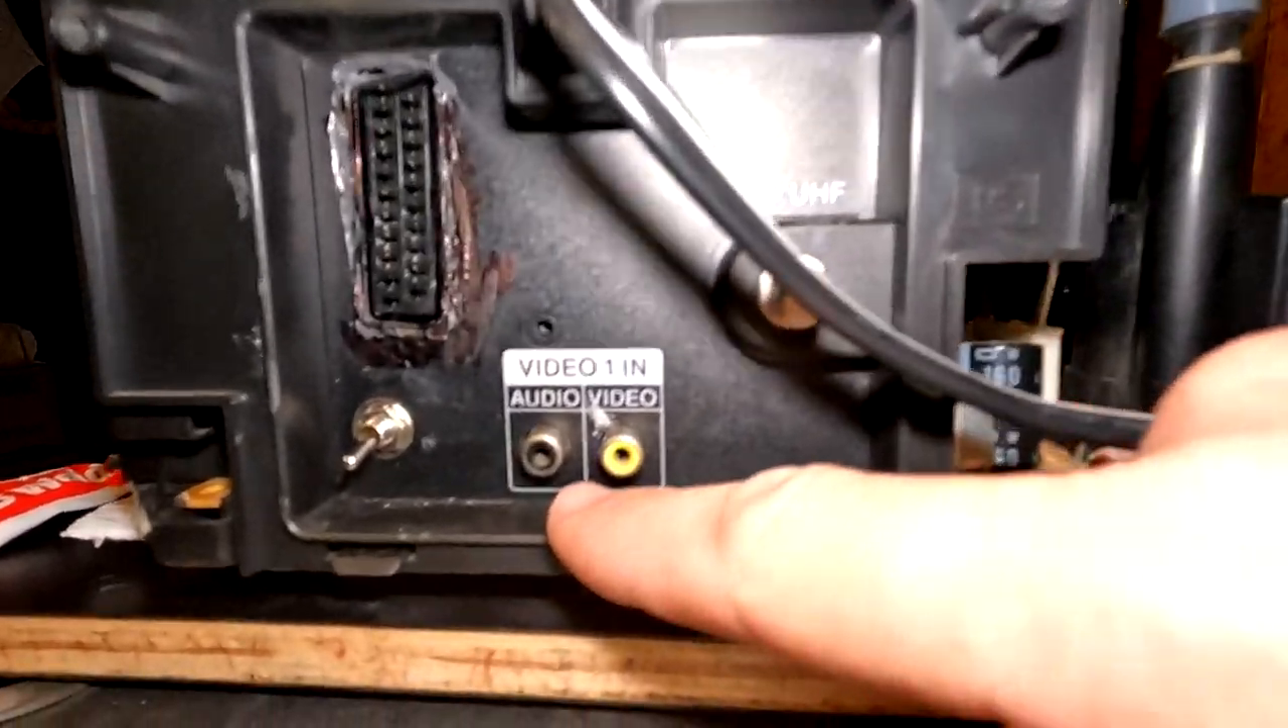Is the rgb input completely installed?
Yes.